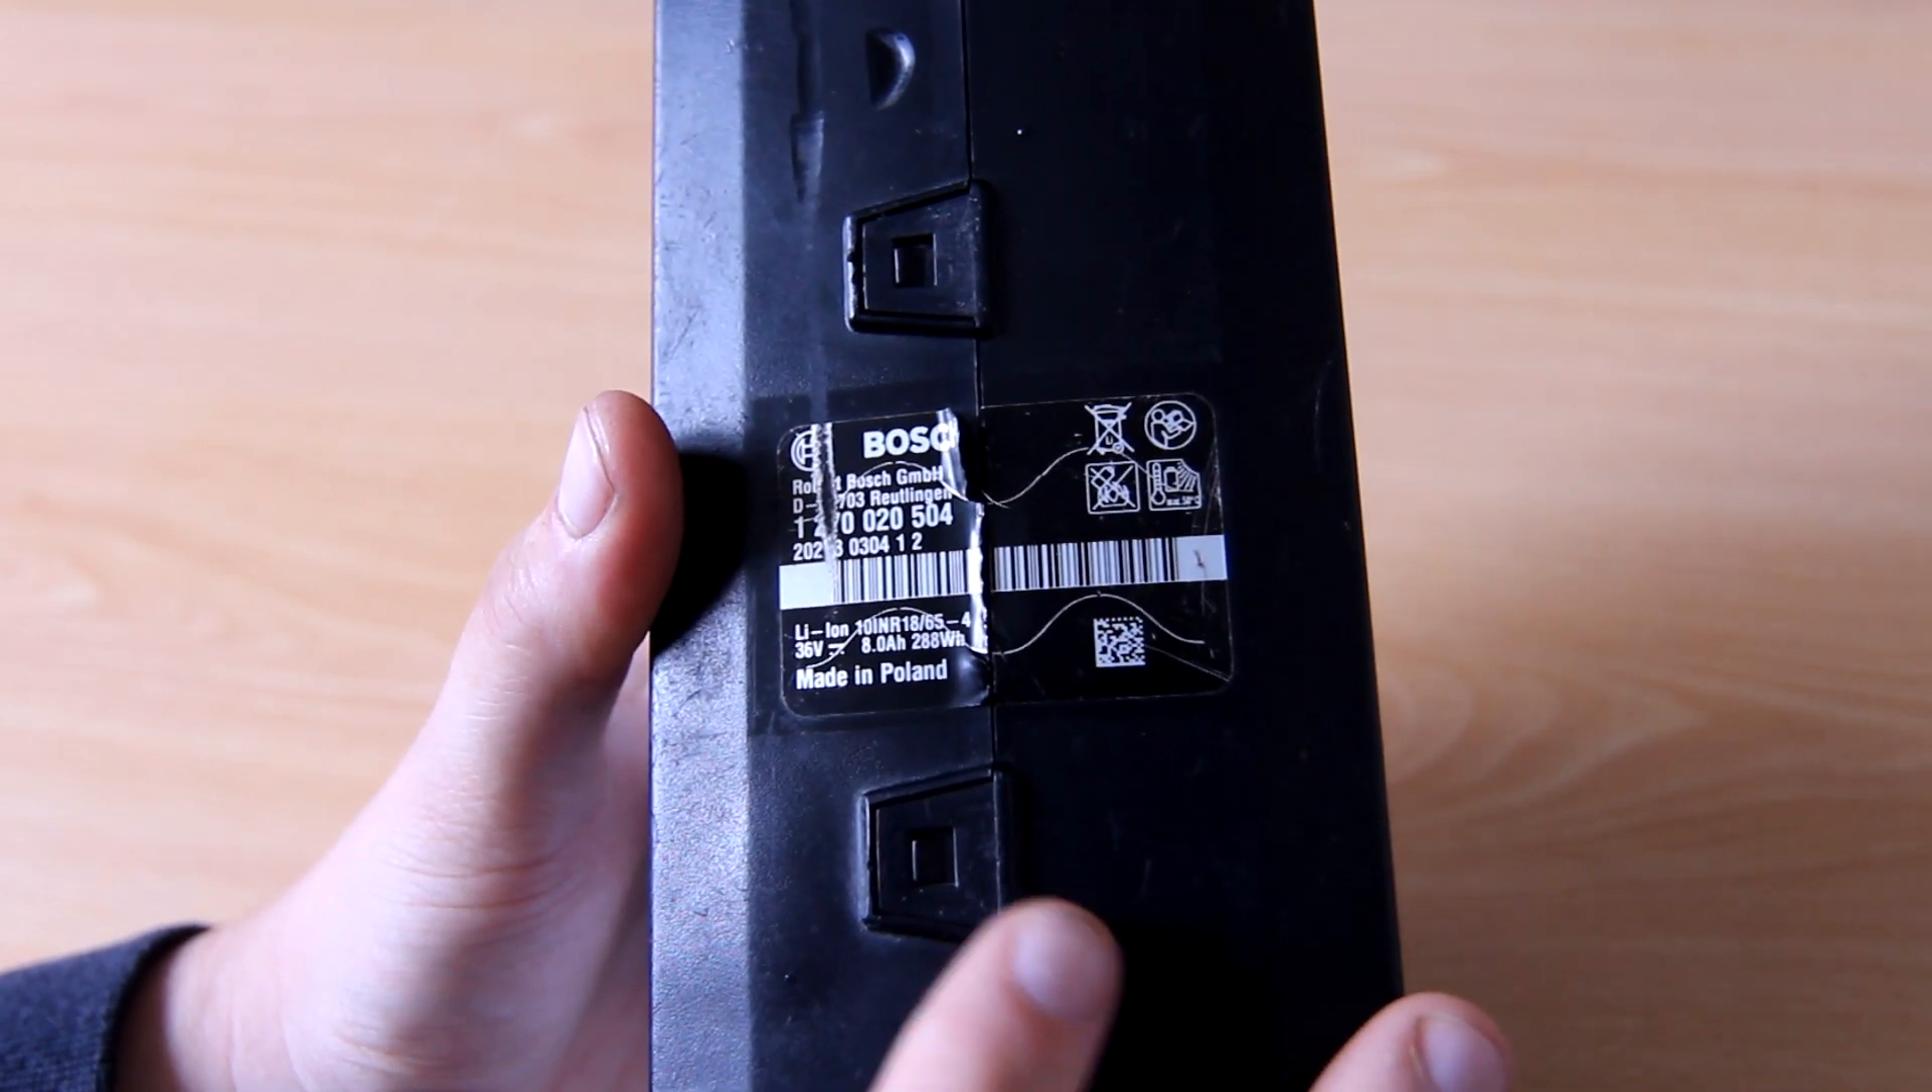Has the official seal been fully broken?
Yes.